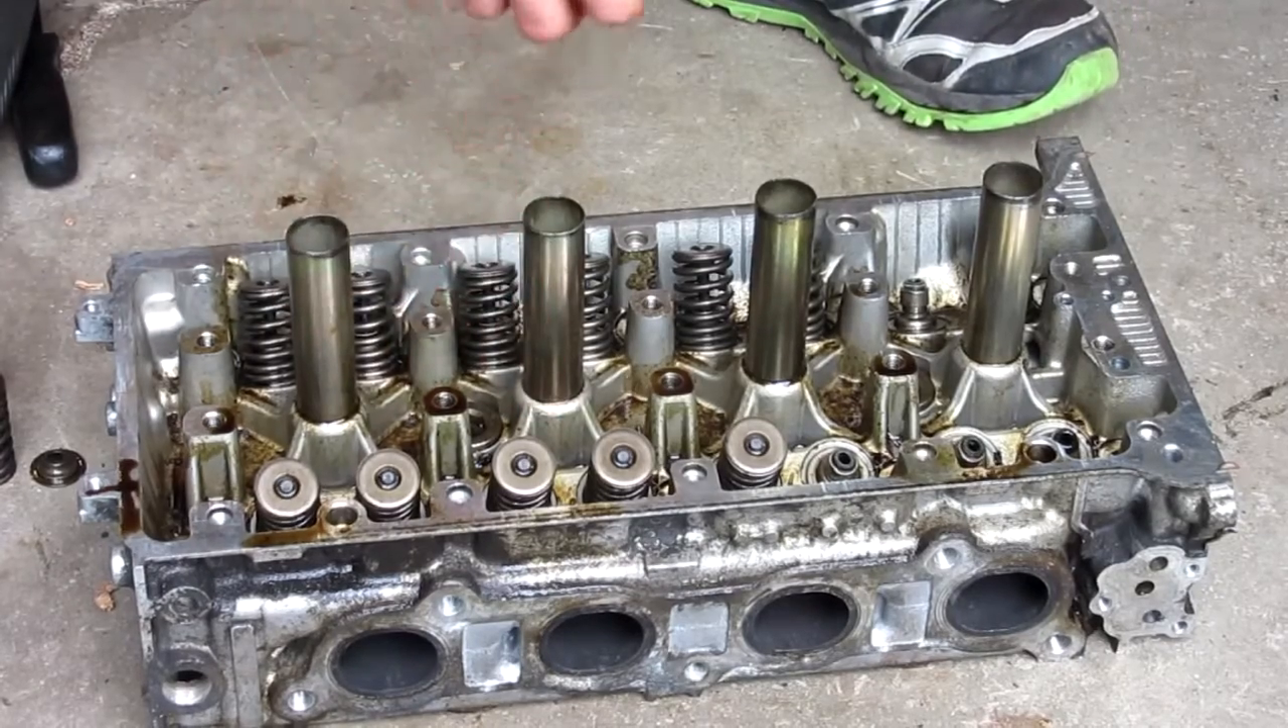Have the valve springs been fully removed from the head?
No.